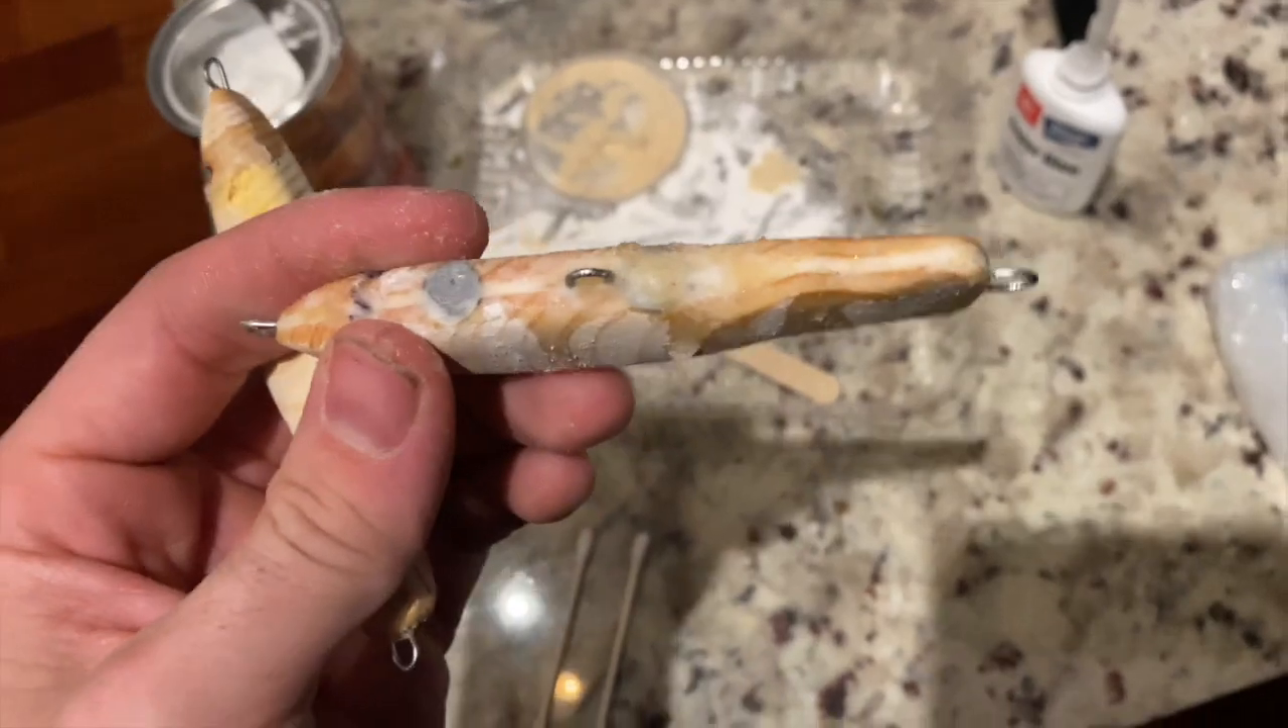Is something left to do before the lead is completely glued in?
No.